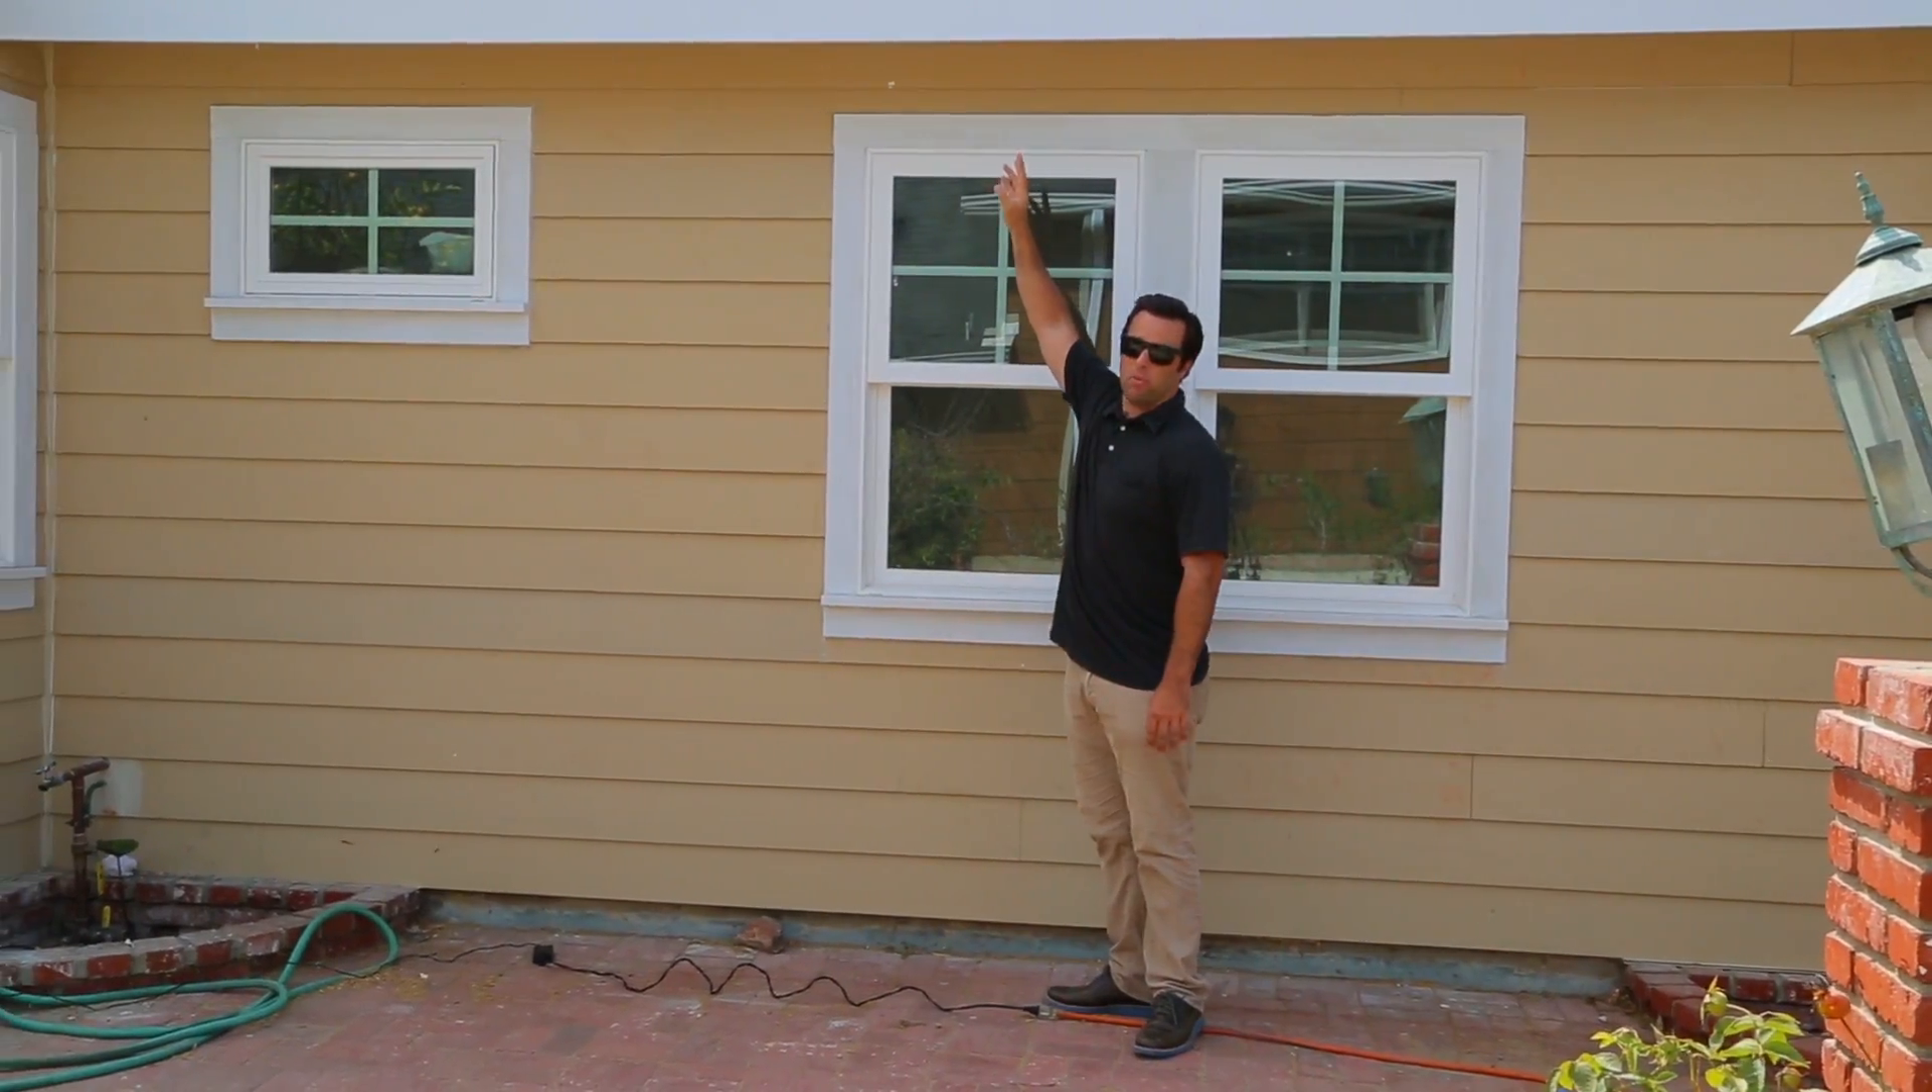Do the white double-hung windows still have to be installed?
No.